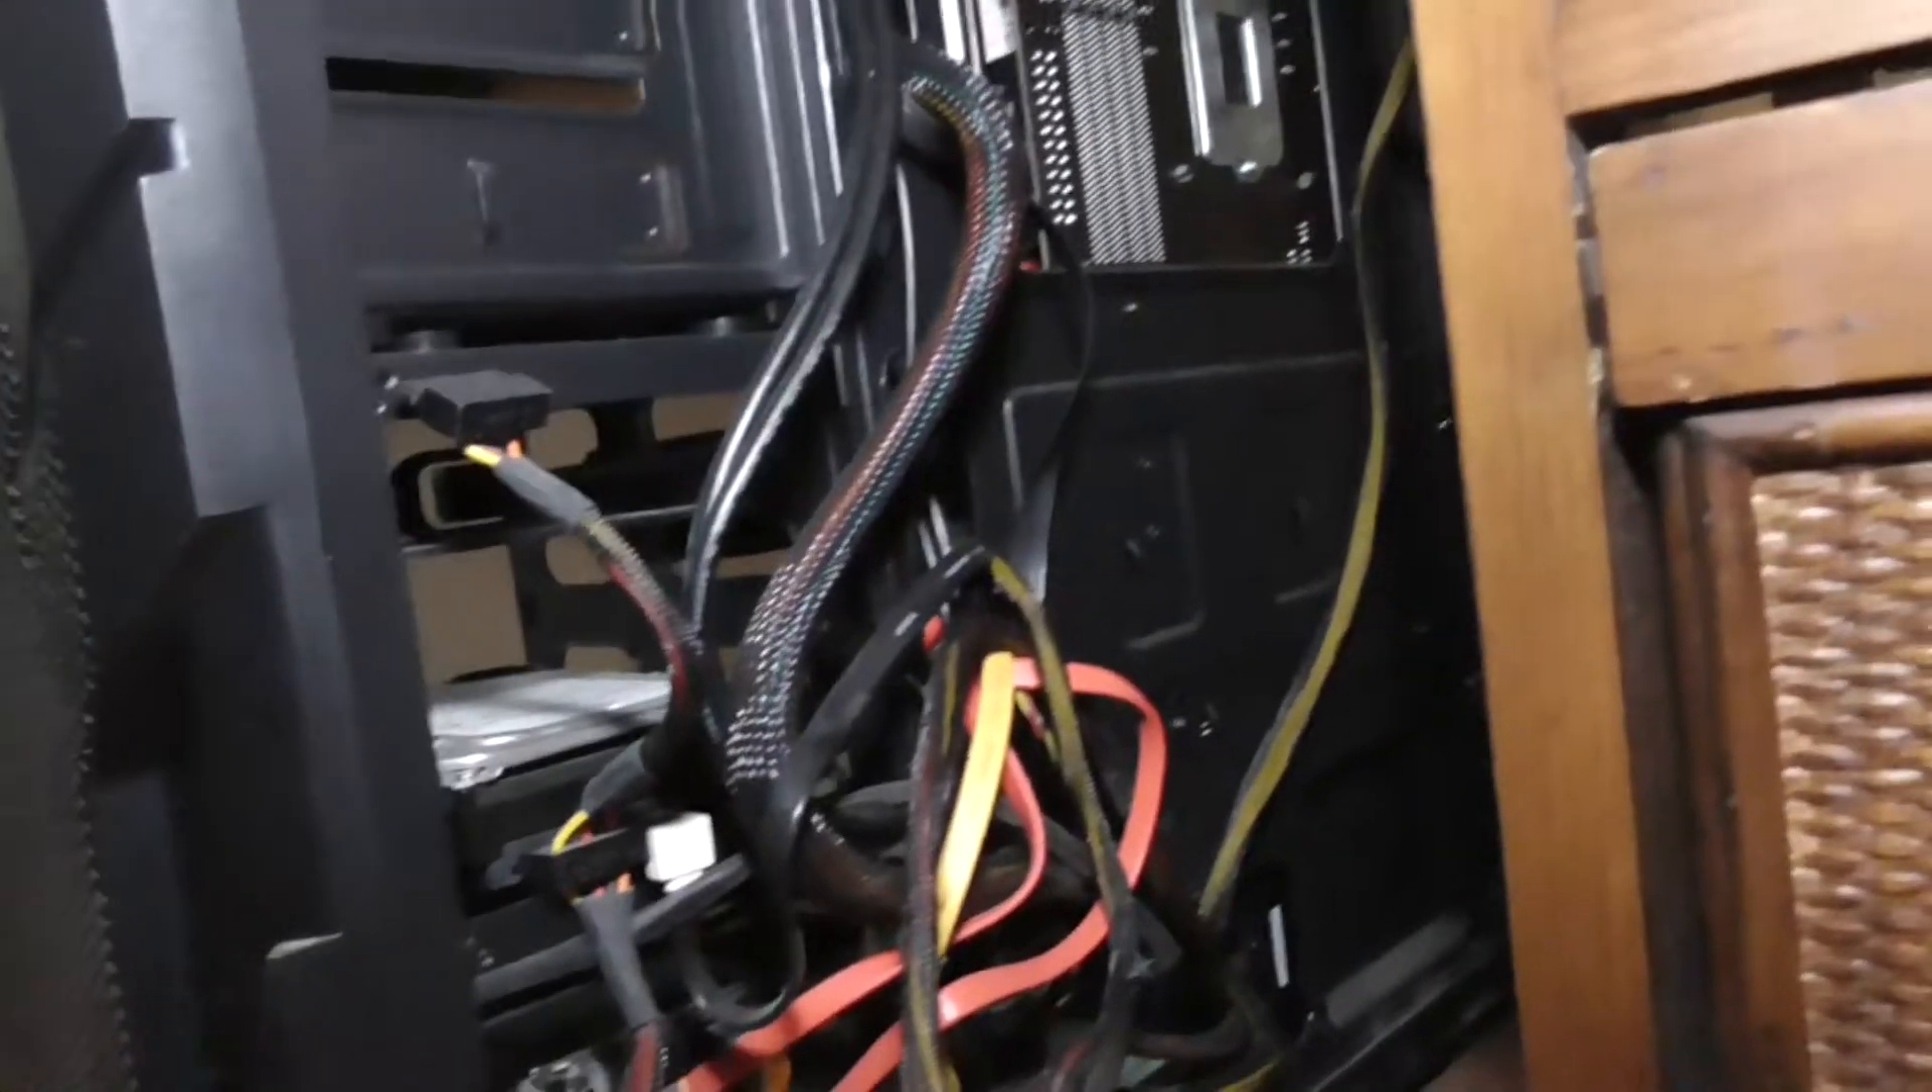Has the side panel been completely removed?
Yes.